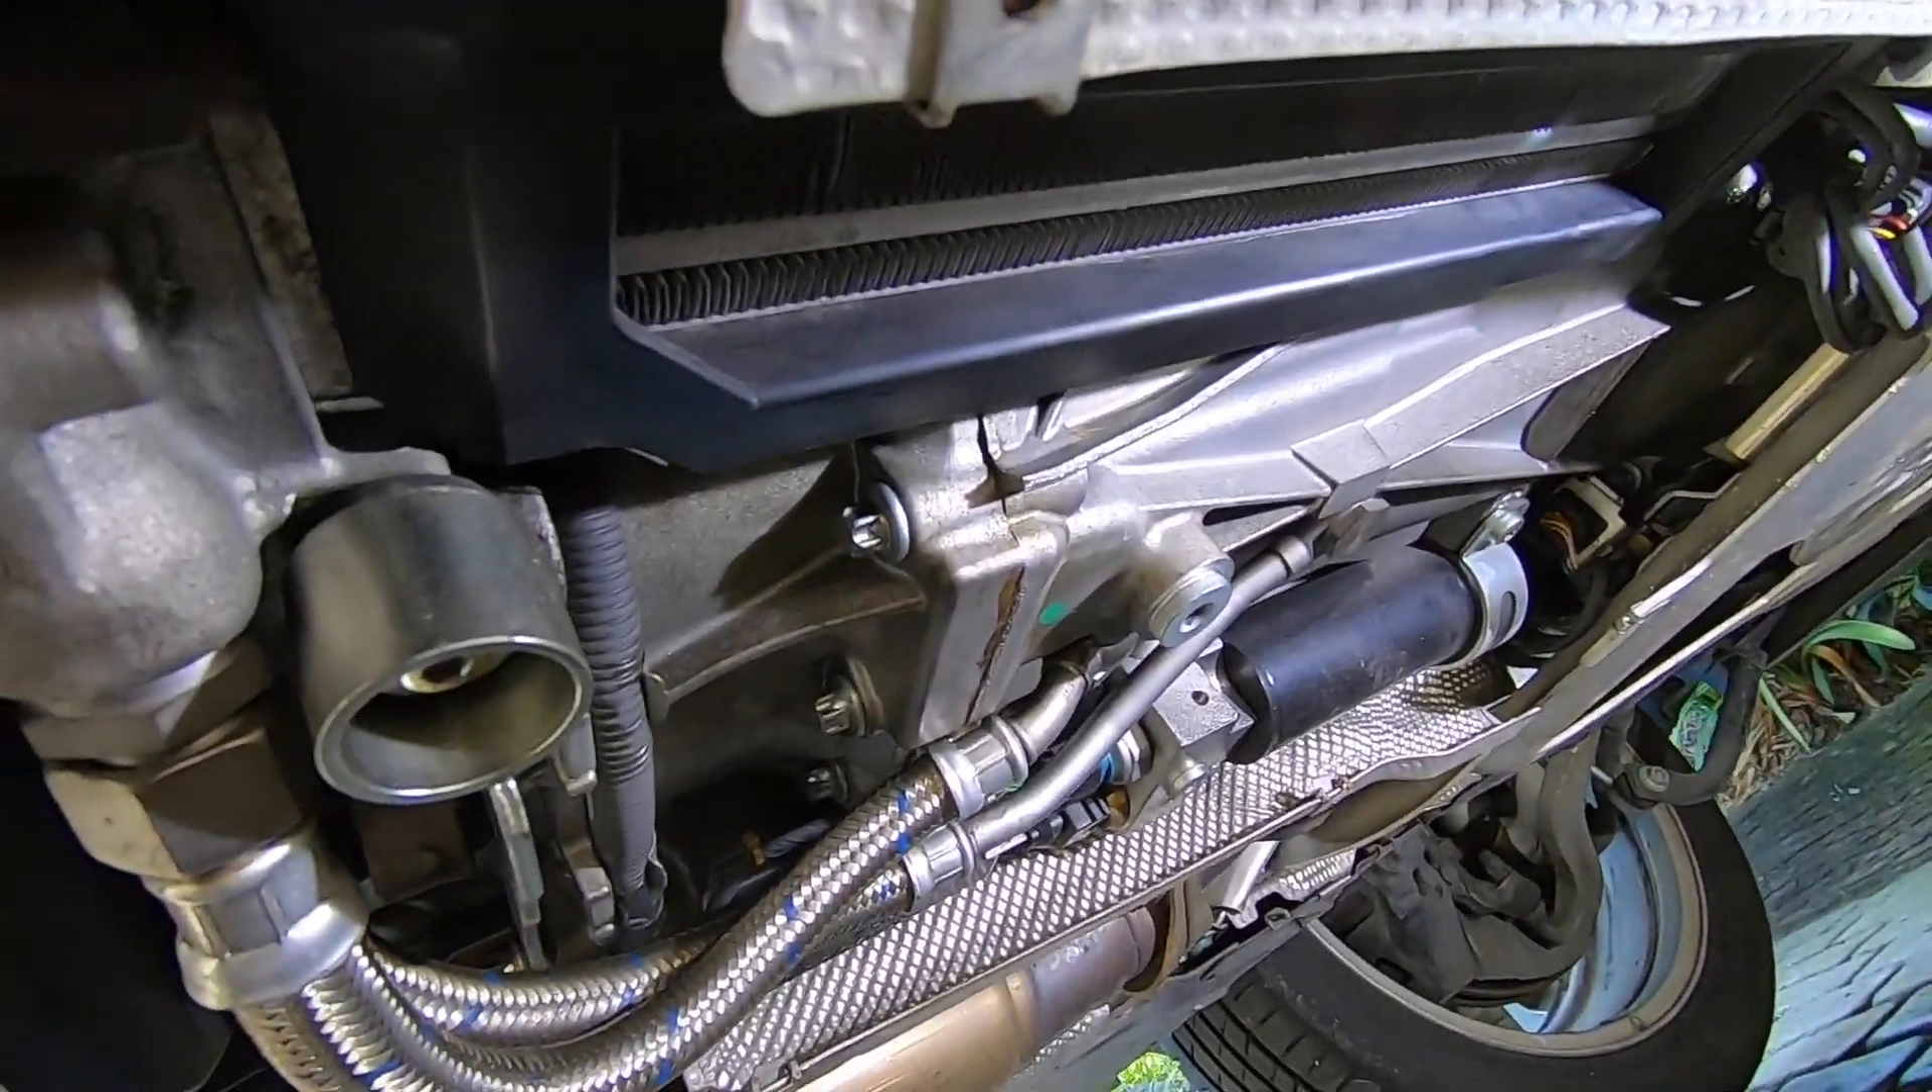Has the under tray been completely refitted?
No.